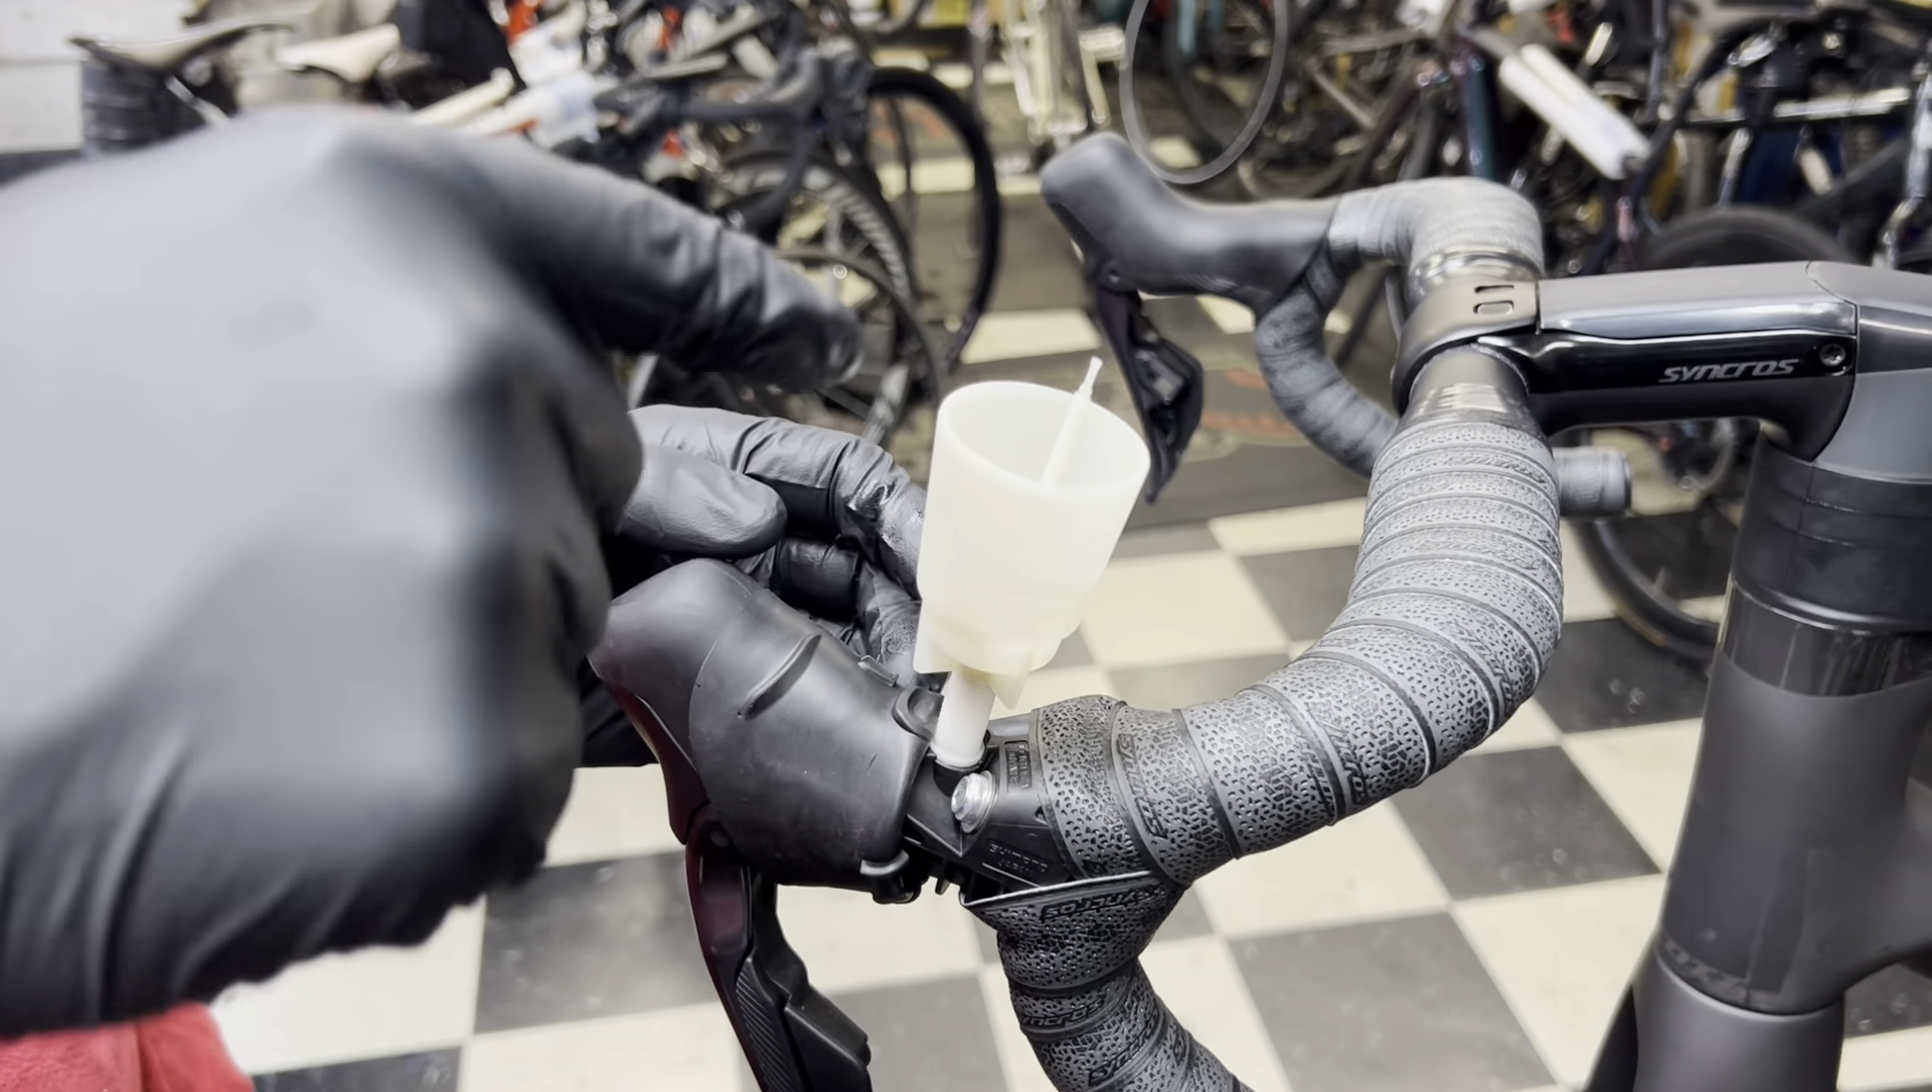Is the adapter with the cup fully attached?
Yes.